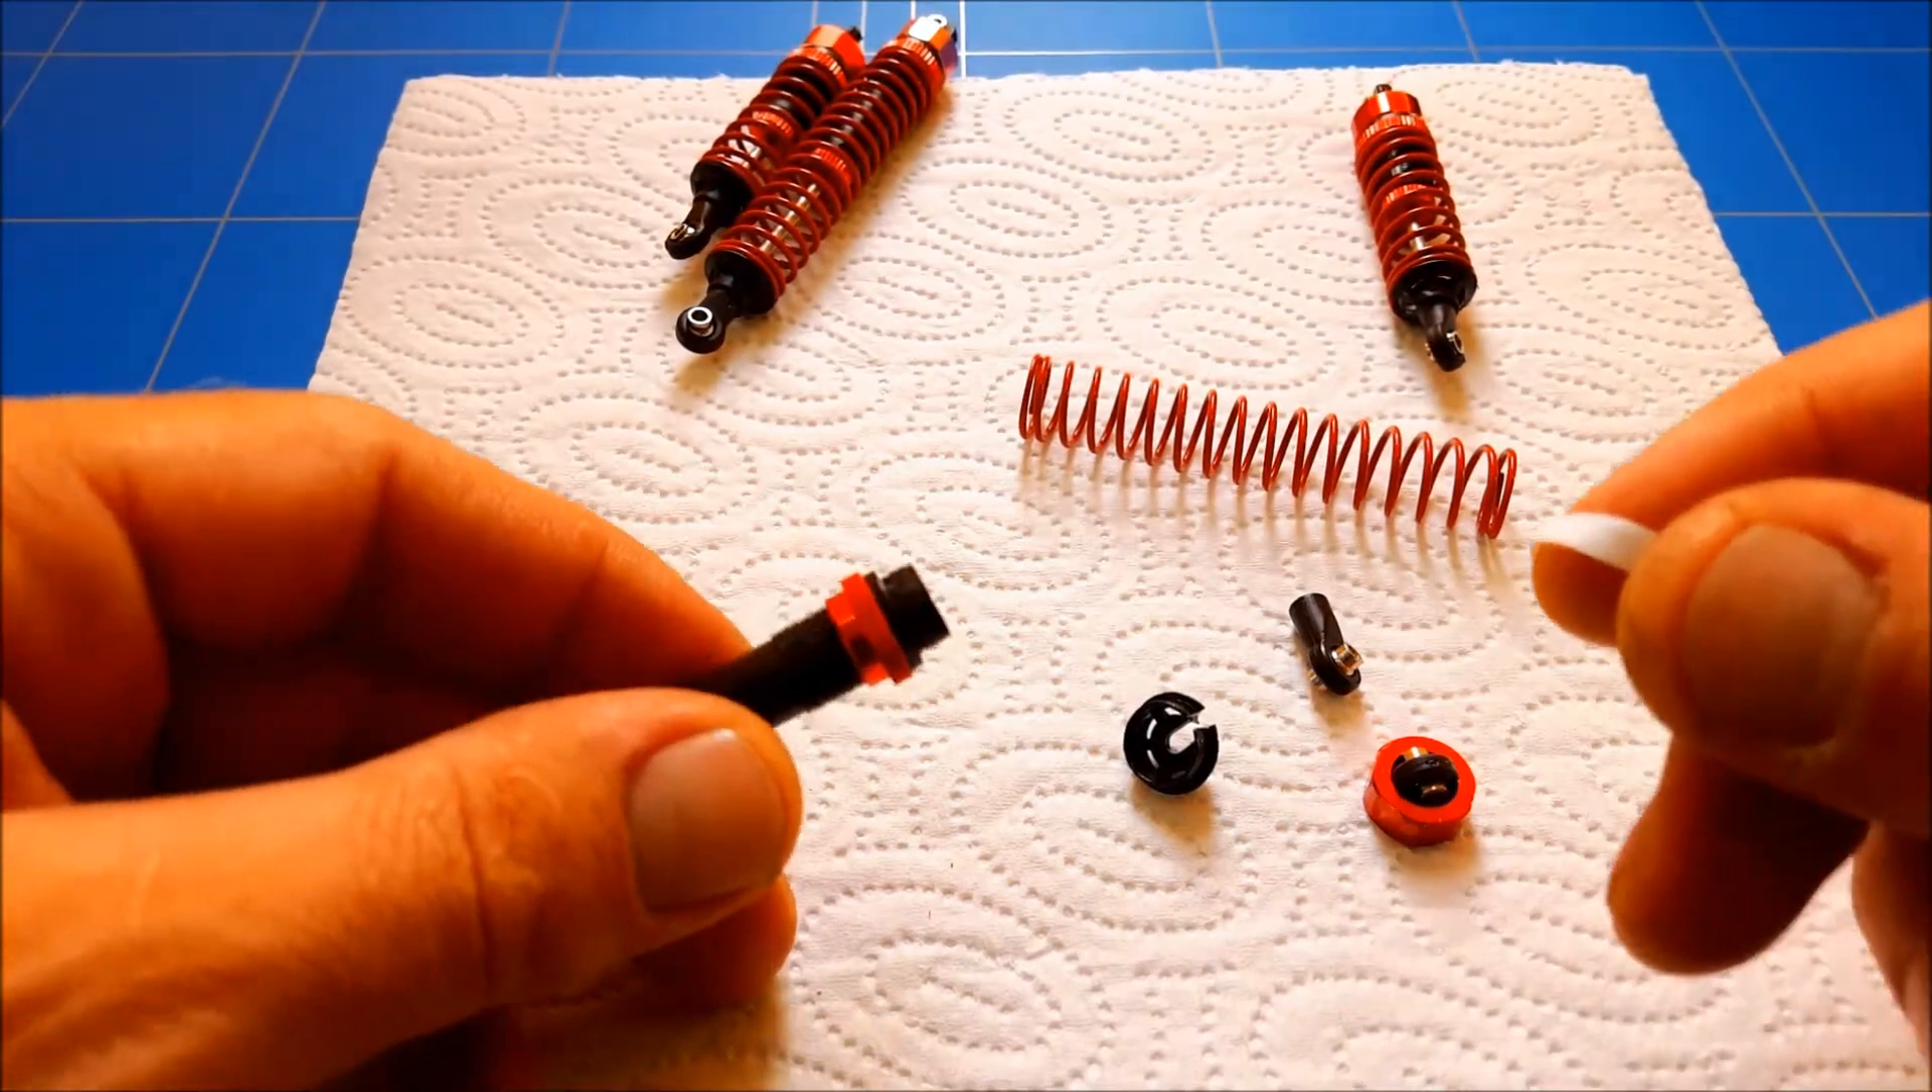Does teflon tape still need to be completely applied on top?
Yes.